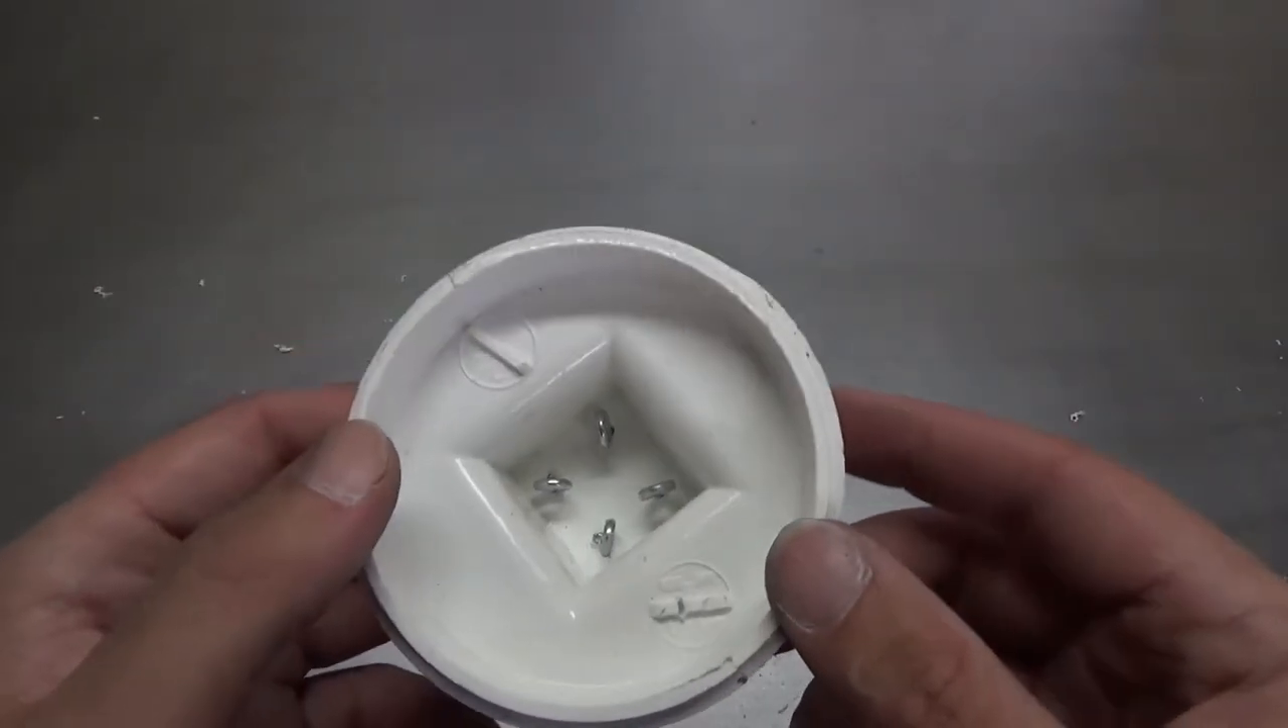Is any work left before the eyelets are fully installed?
No.